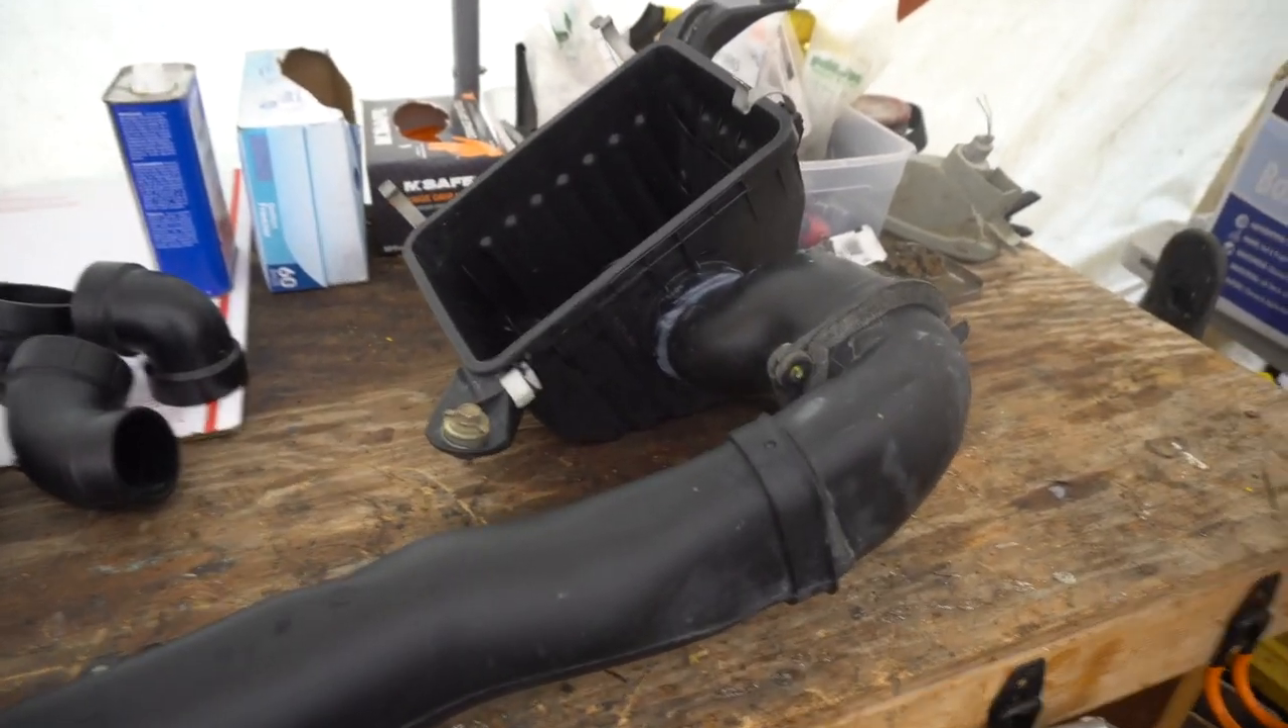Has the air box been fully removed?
Yes.